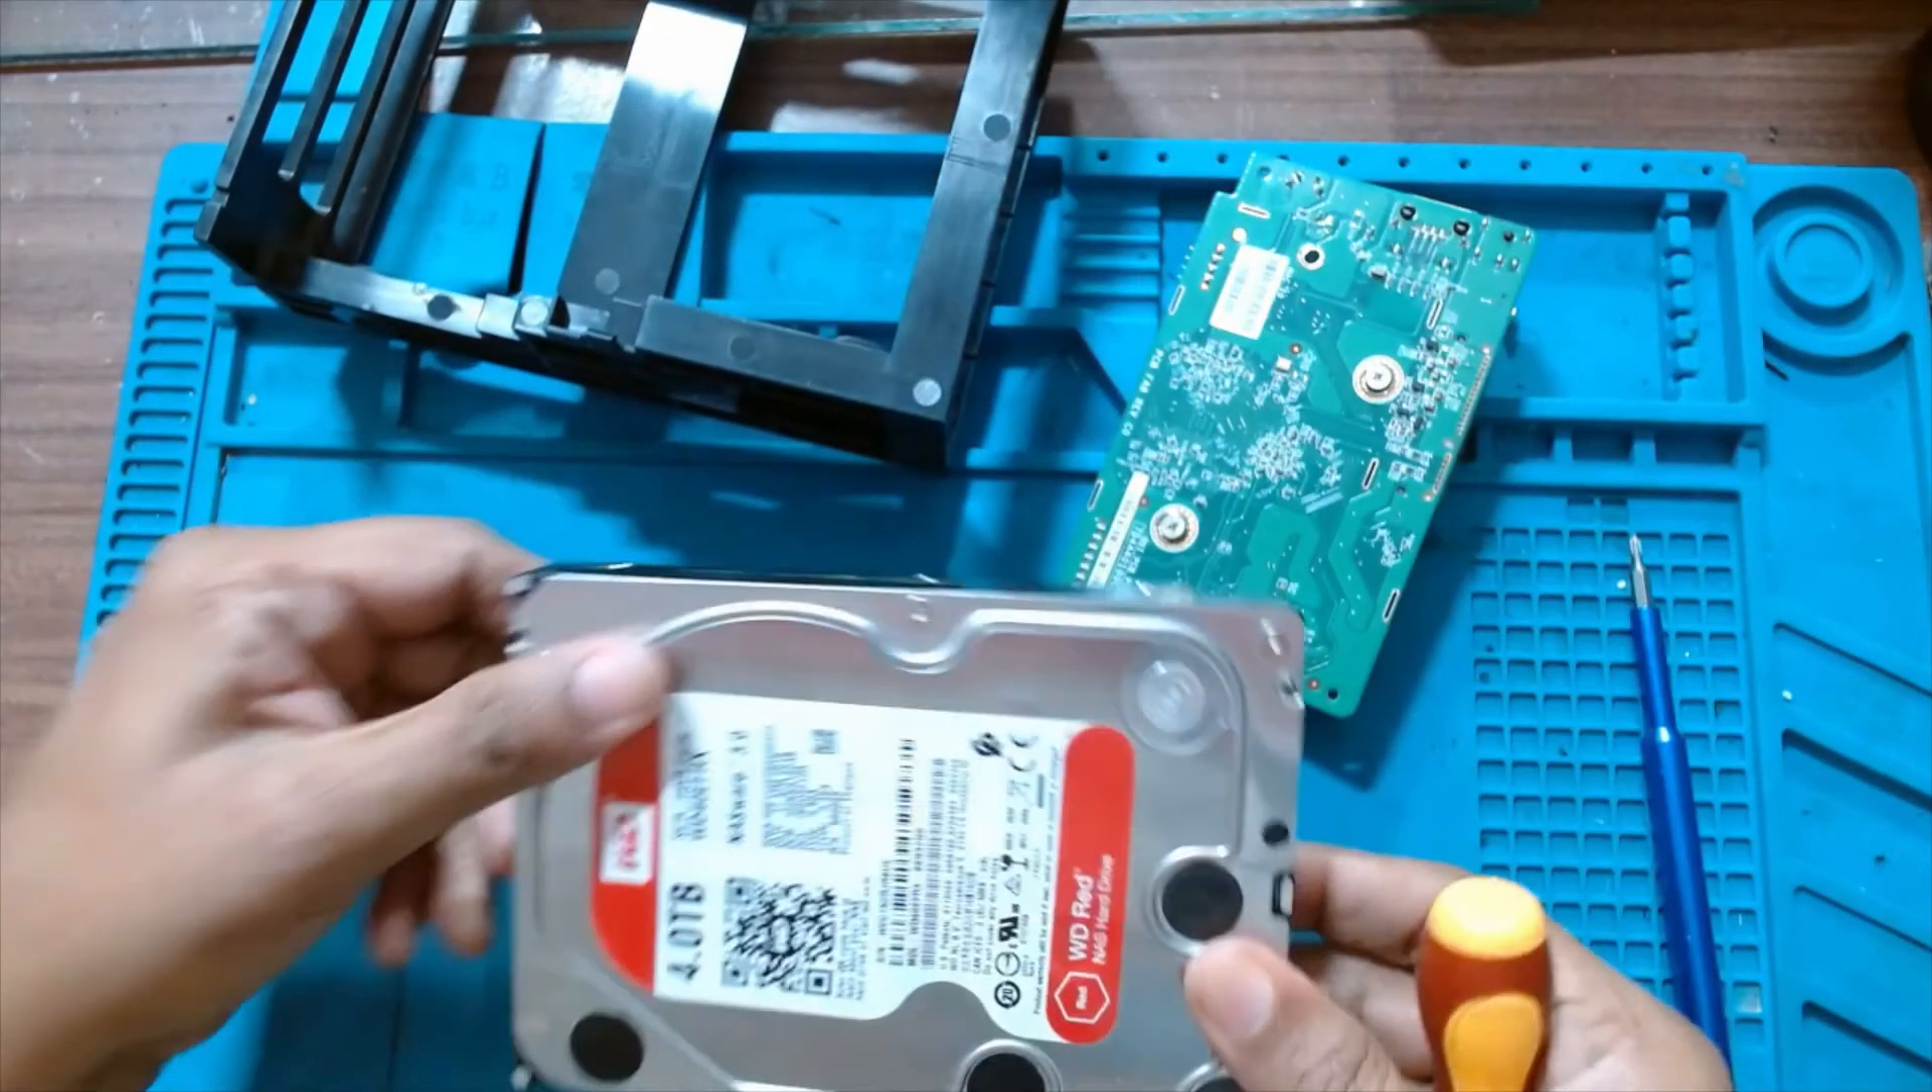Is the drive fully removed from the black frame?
Yes.